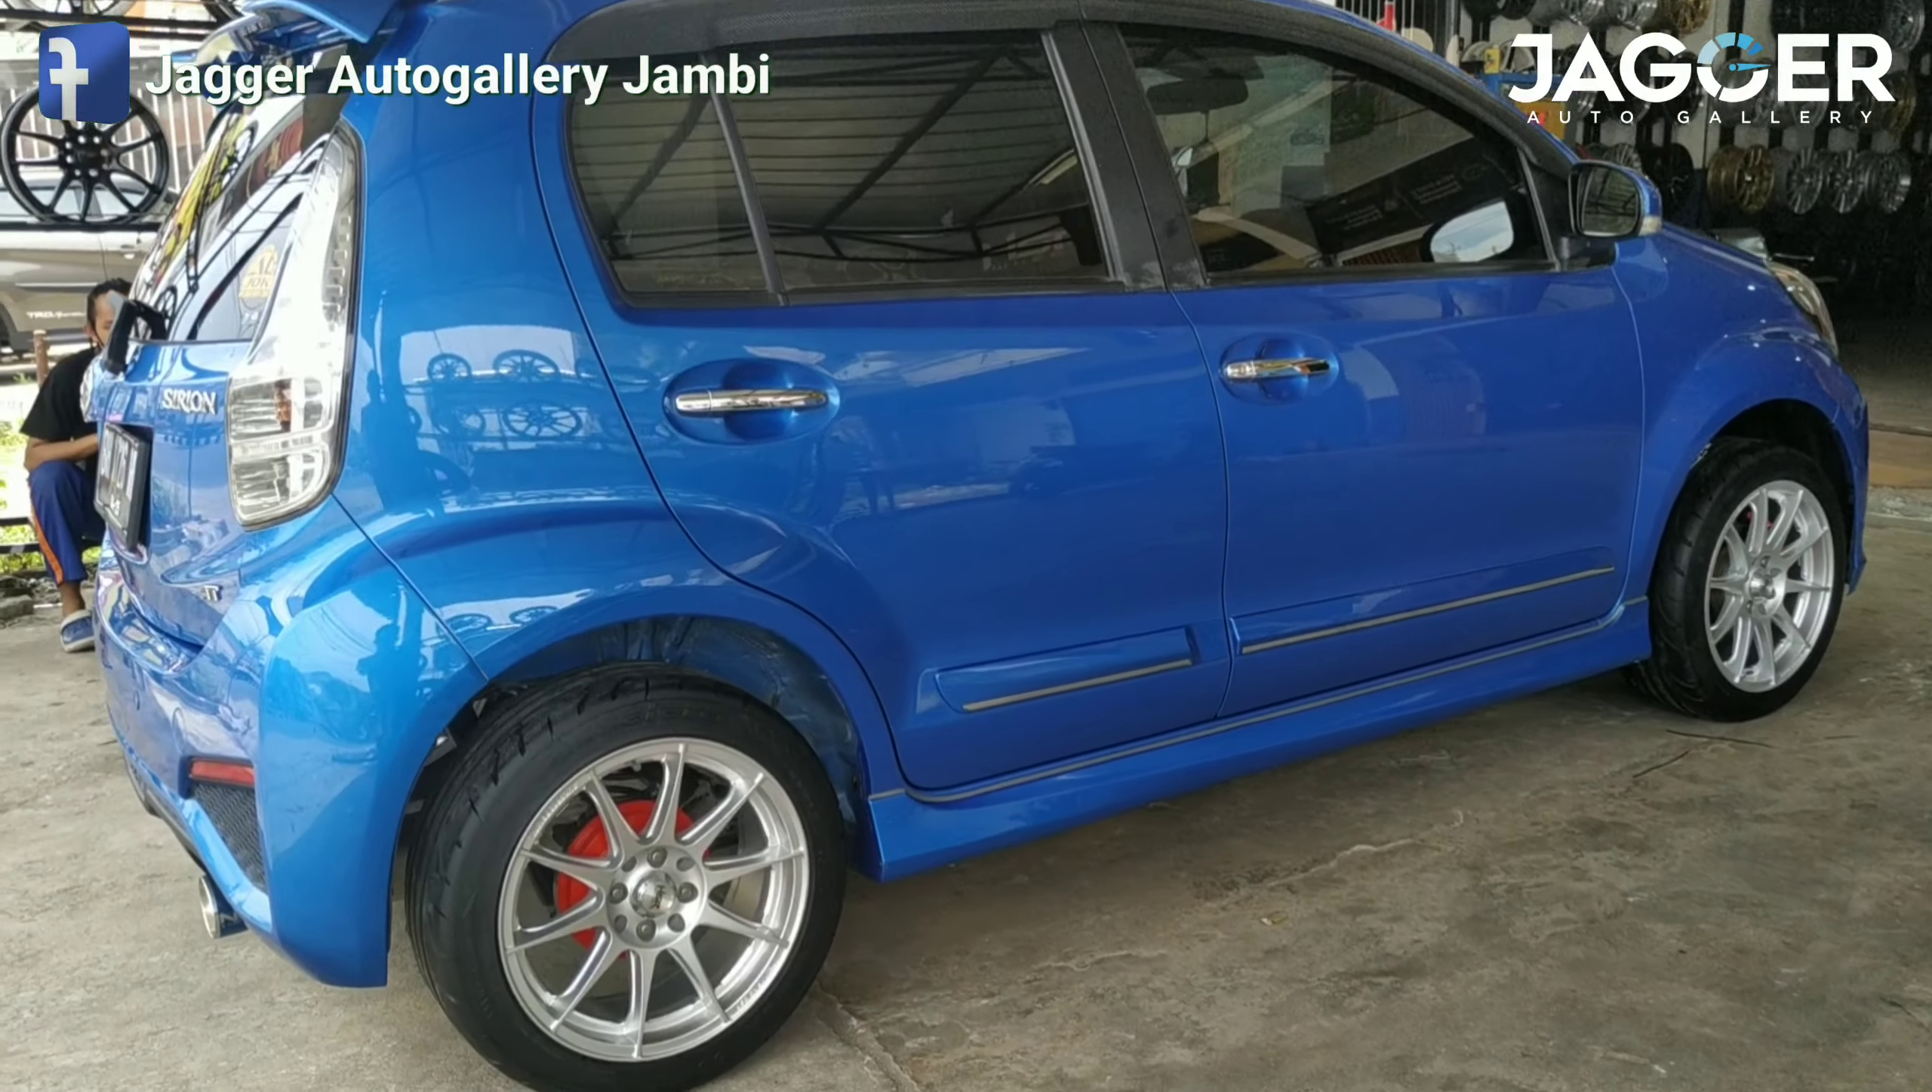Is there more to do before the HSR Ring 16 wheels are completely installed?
No.